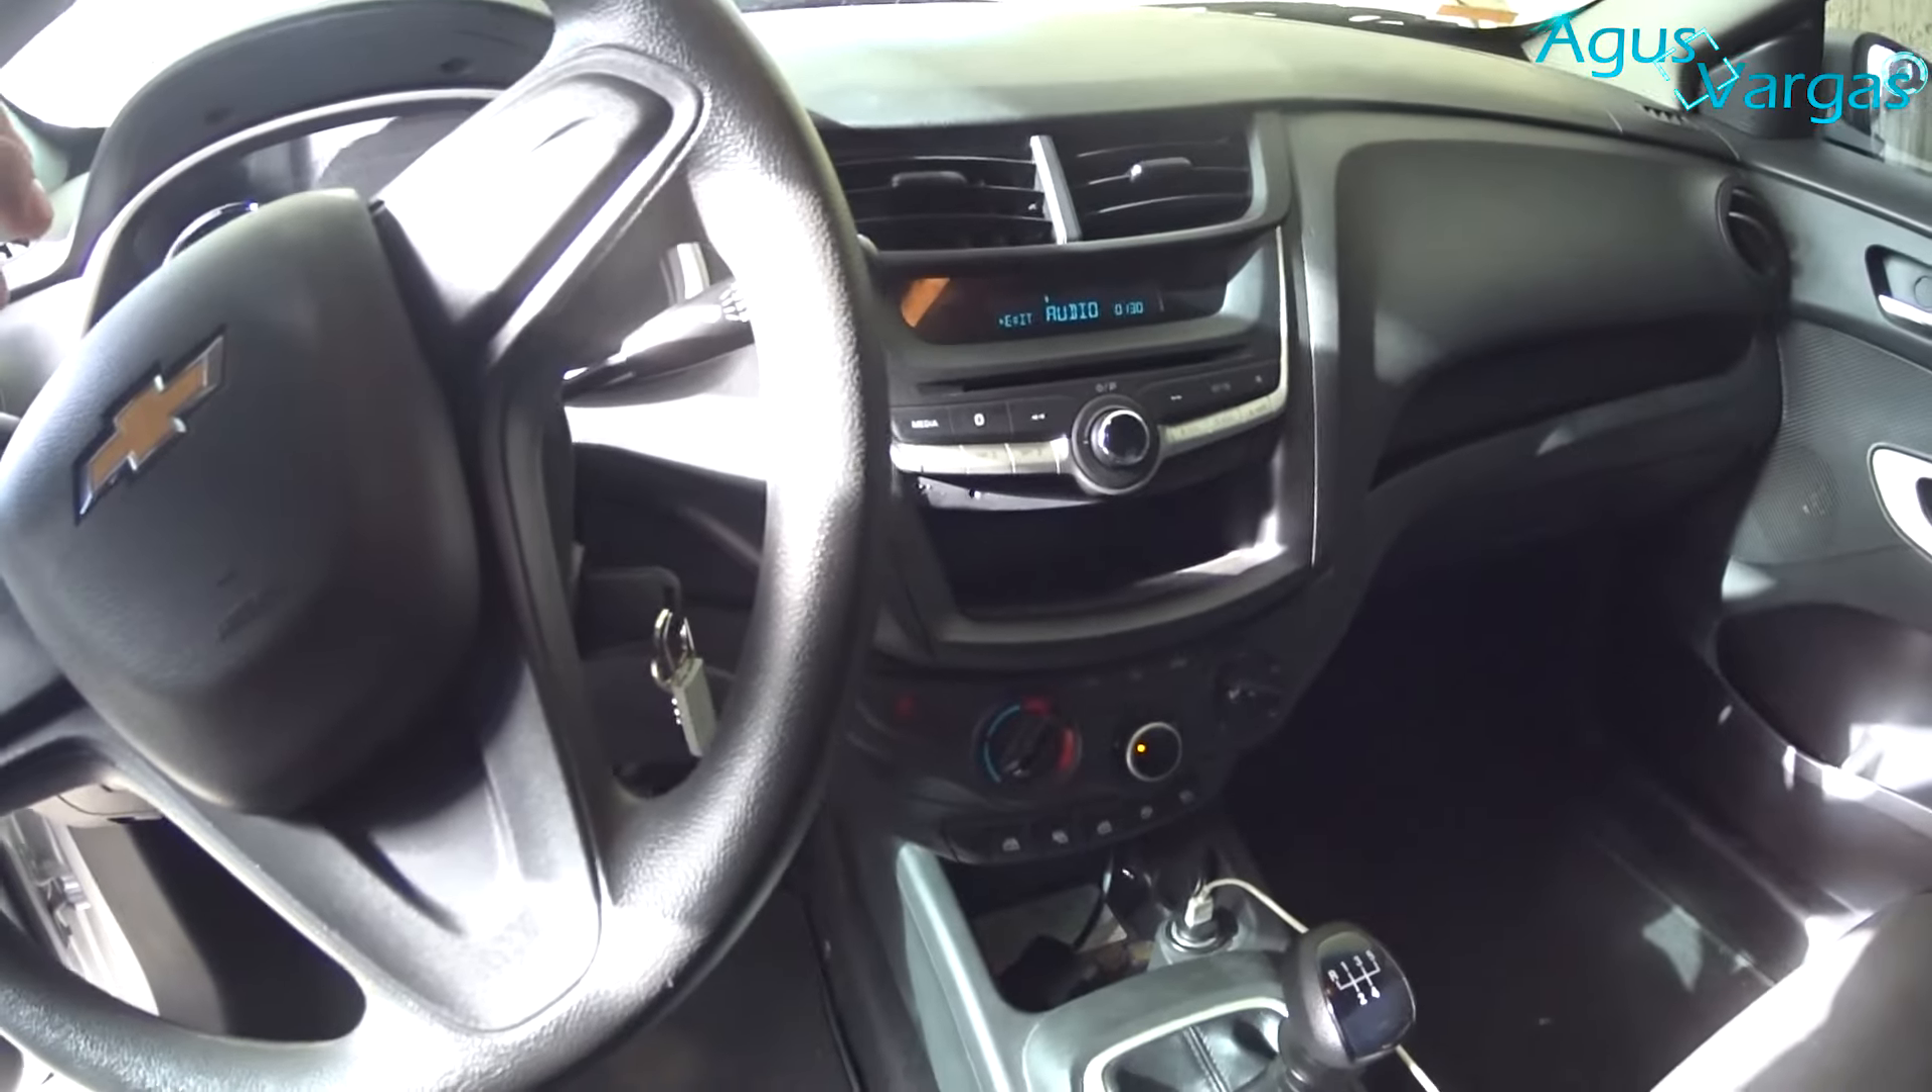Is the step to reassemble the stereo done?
Yes.